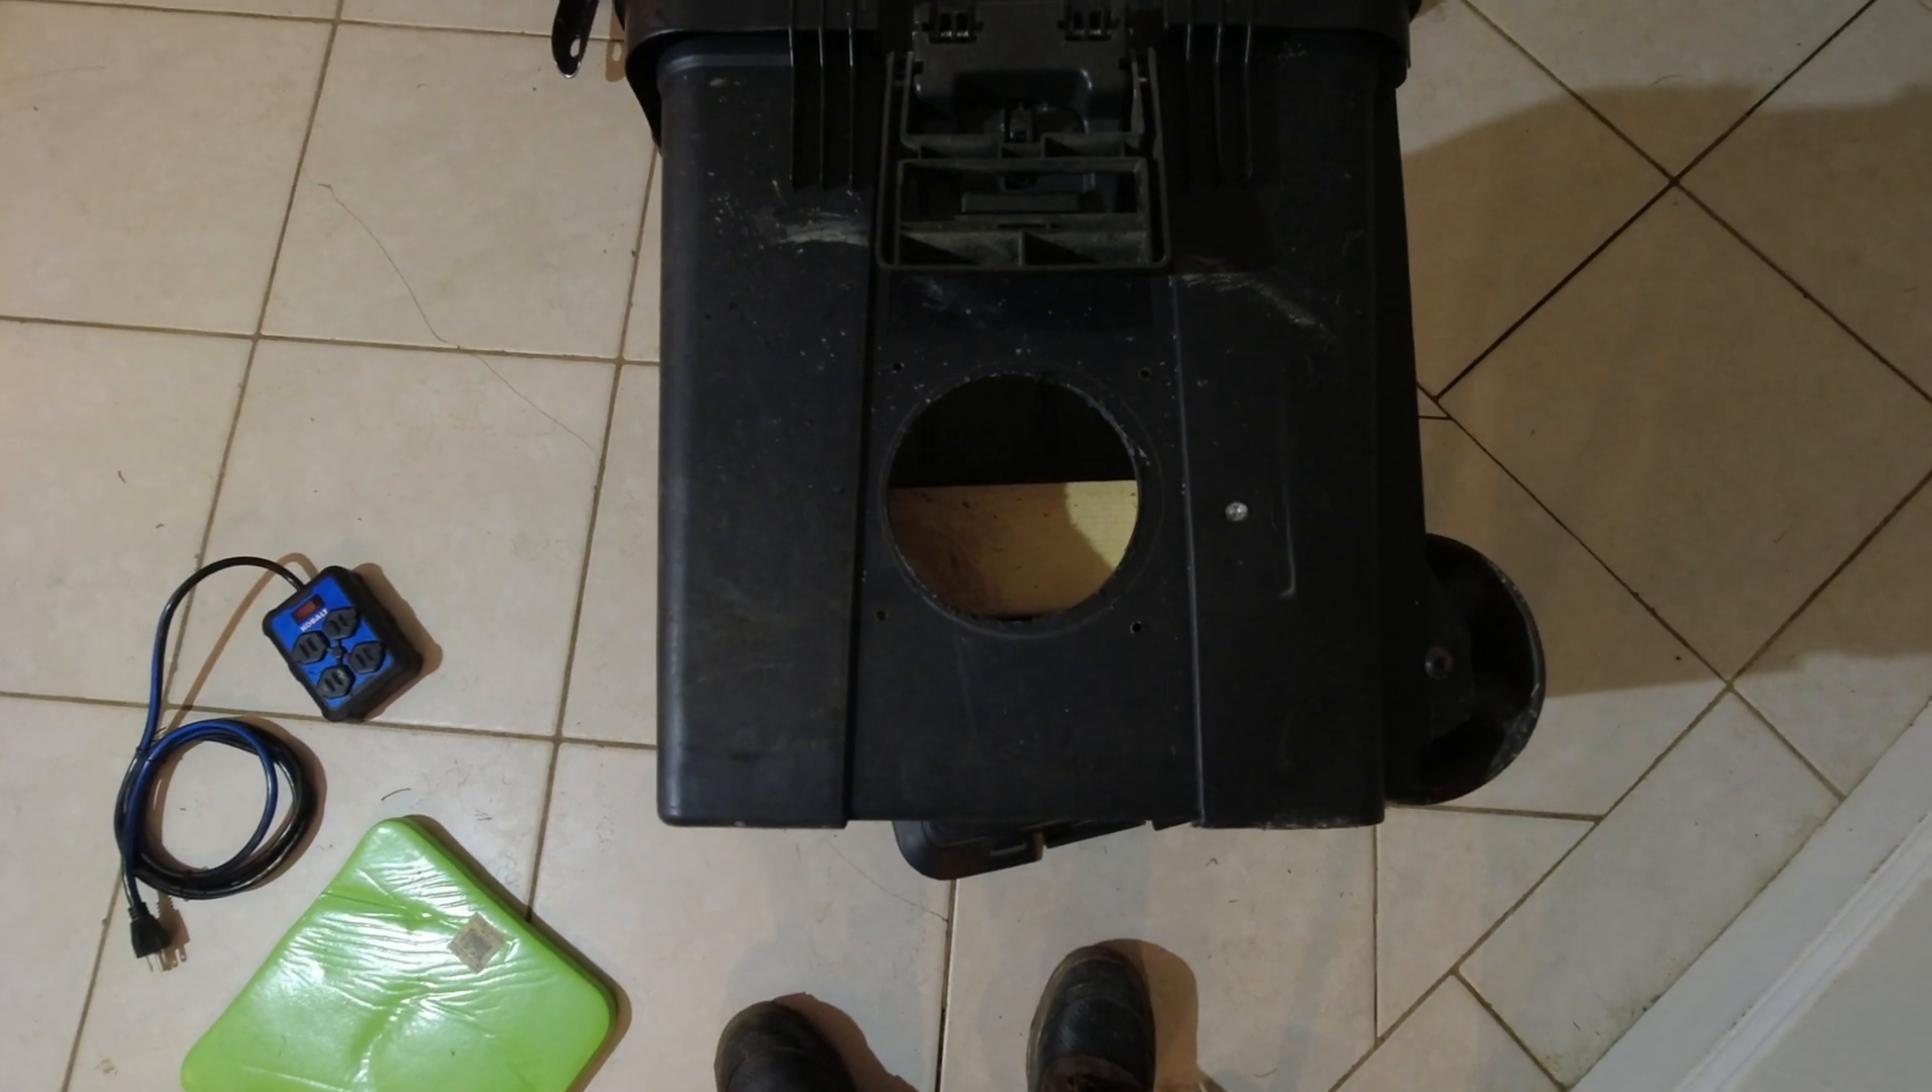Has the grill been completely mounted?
No.